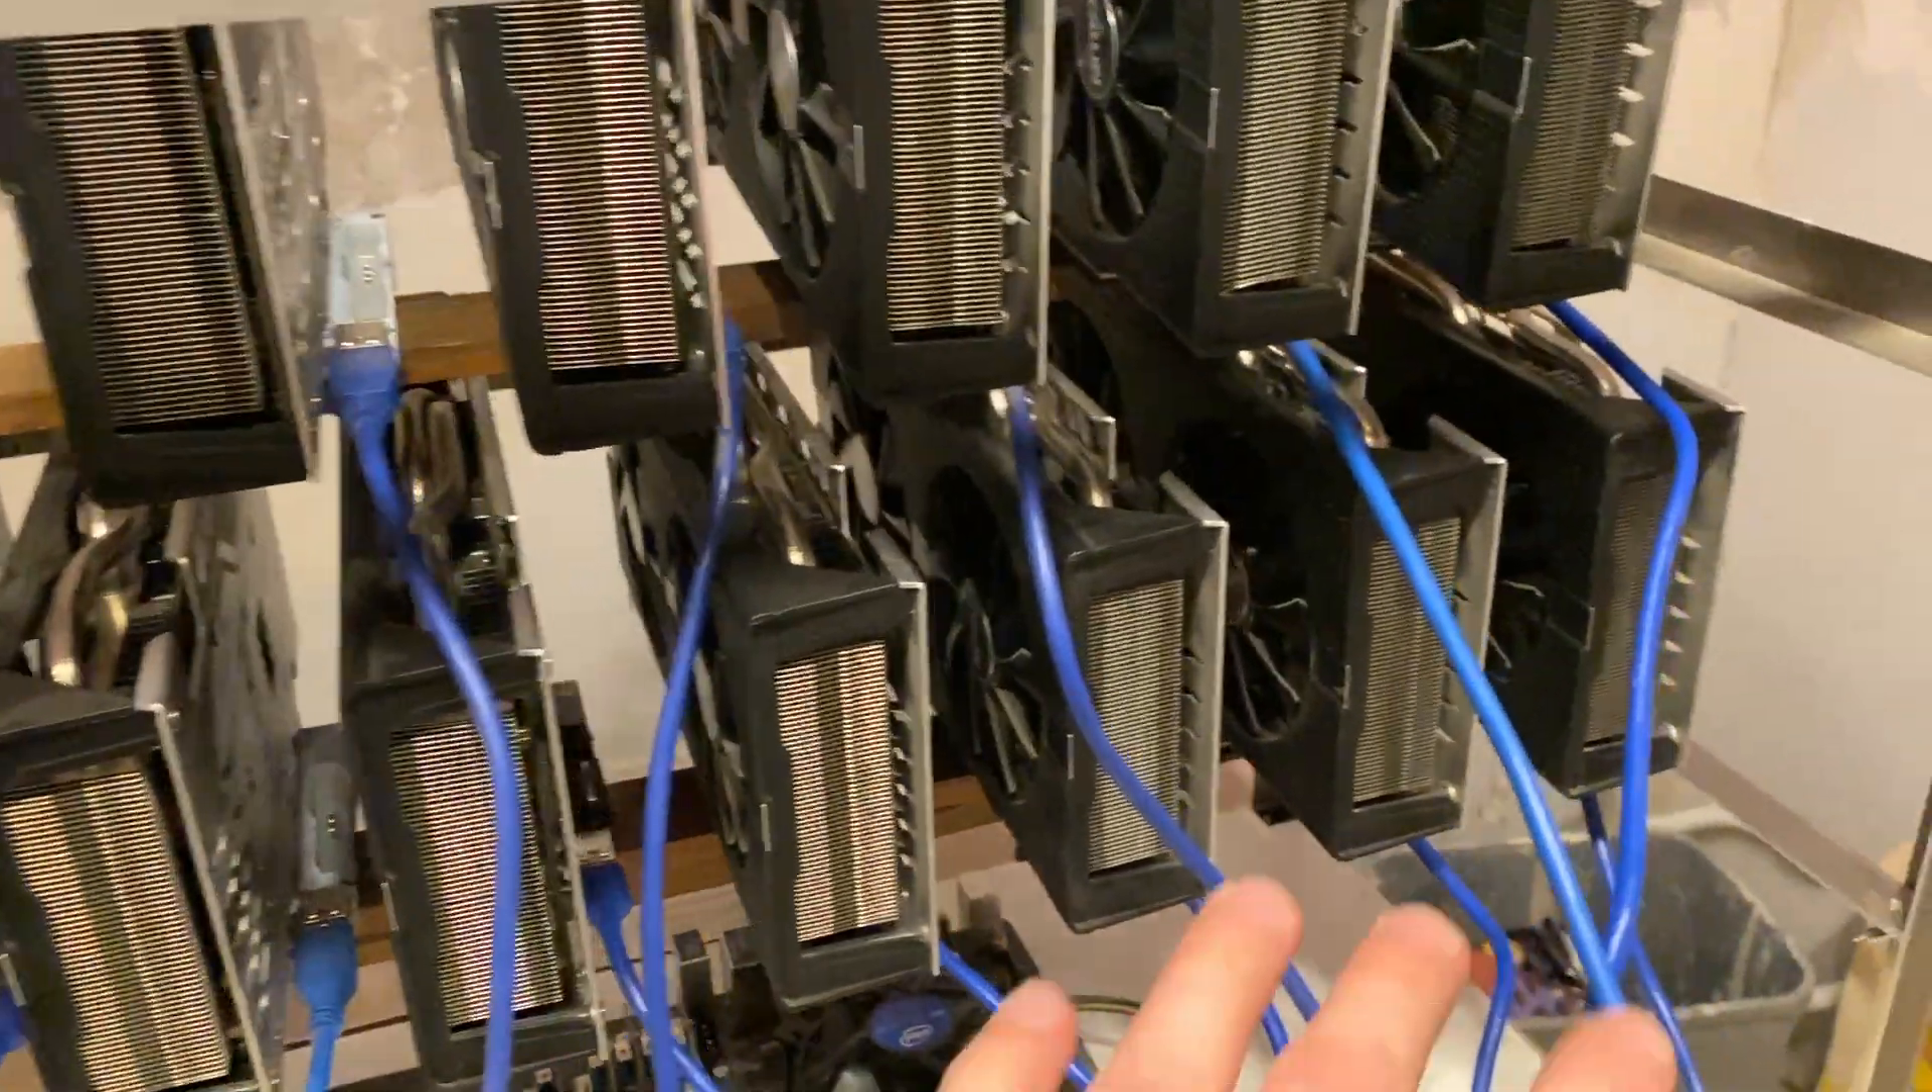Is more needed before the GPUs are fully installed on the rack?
No.